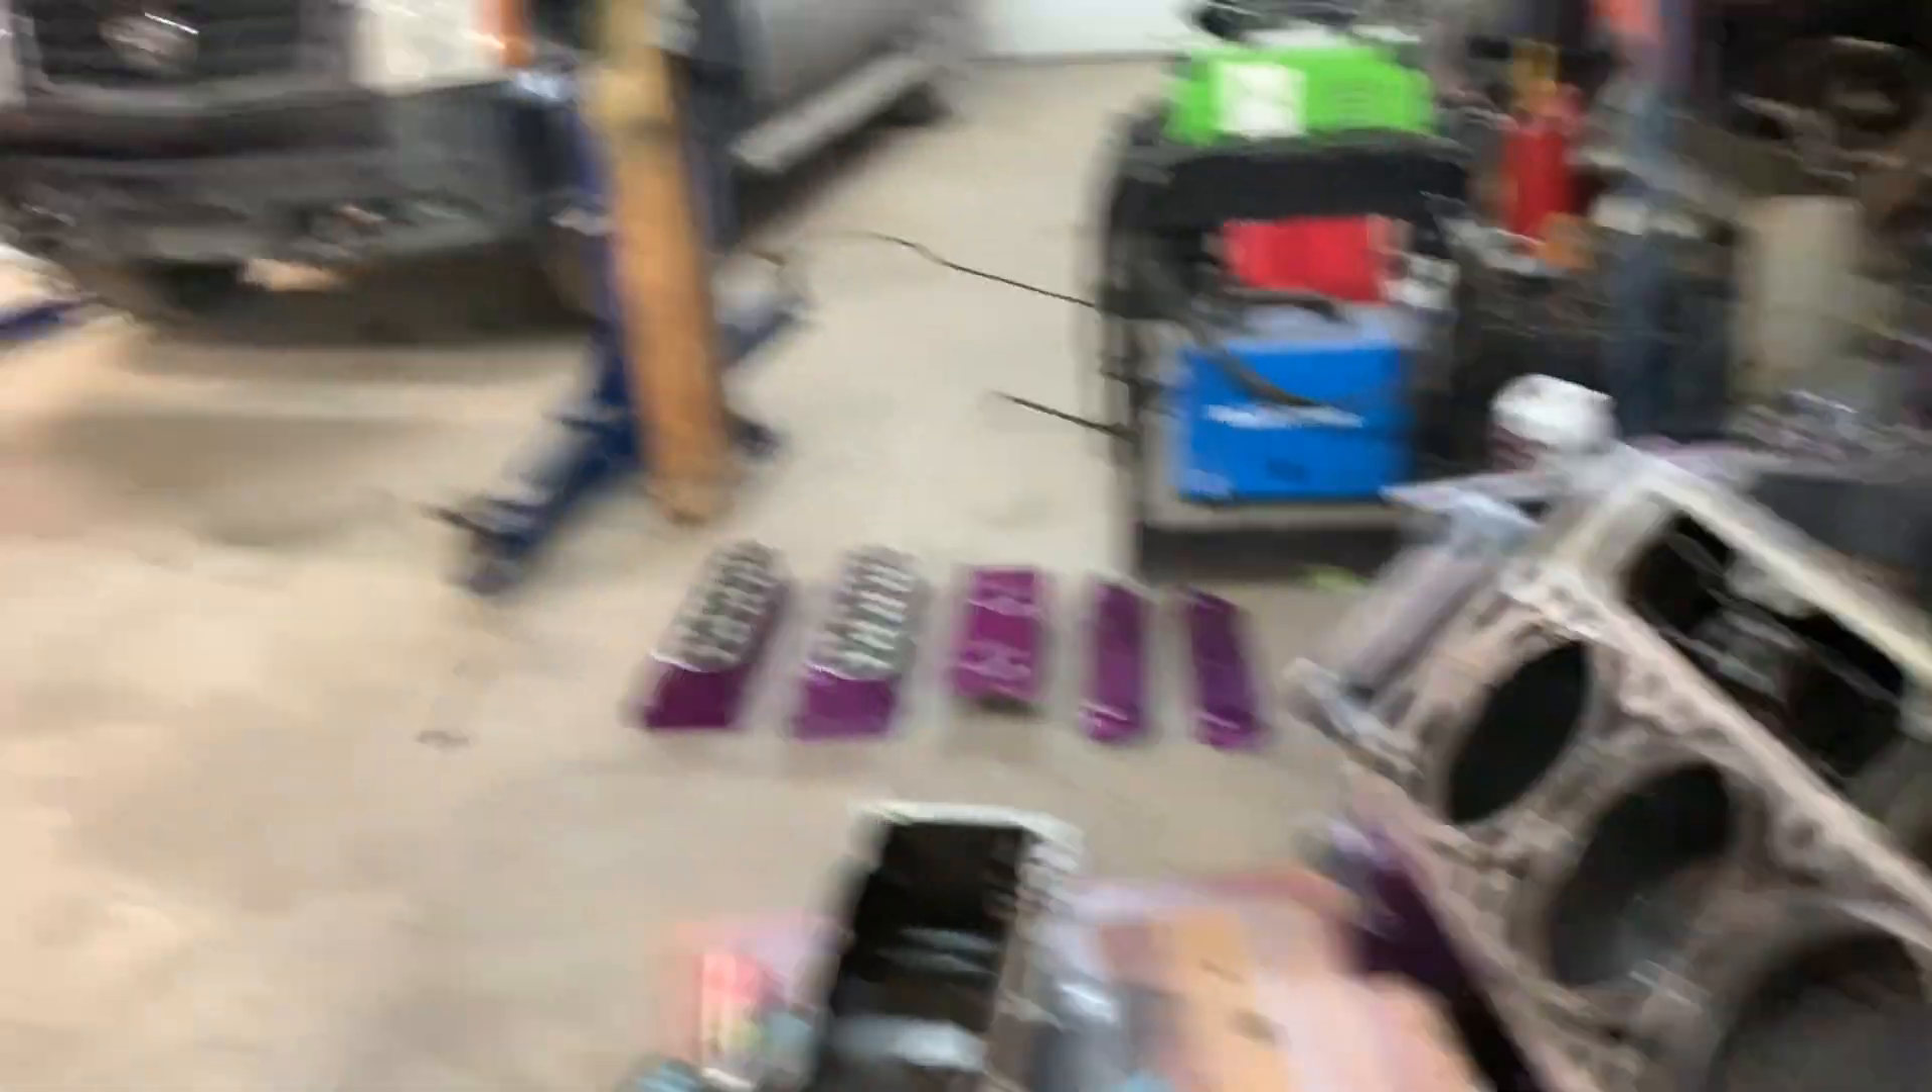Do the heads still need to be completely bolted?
Yes.